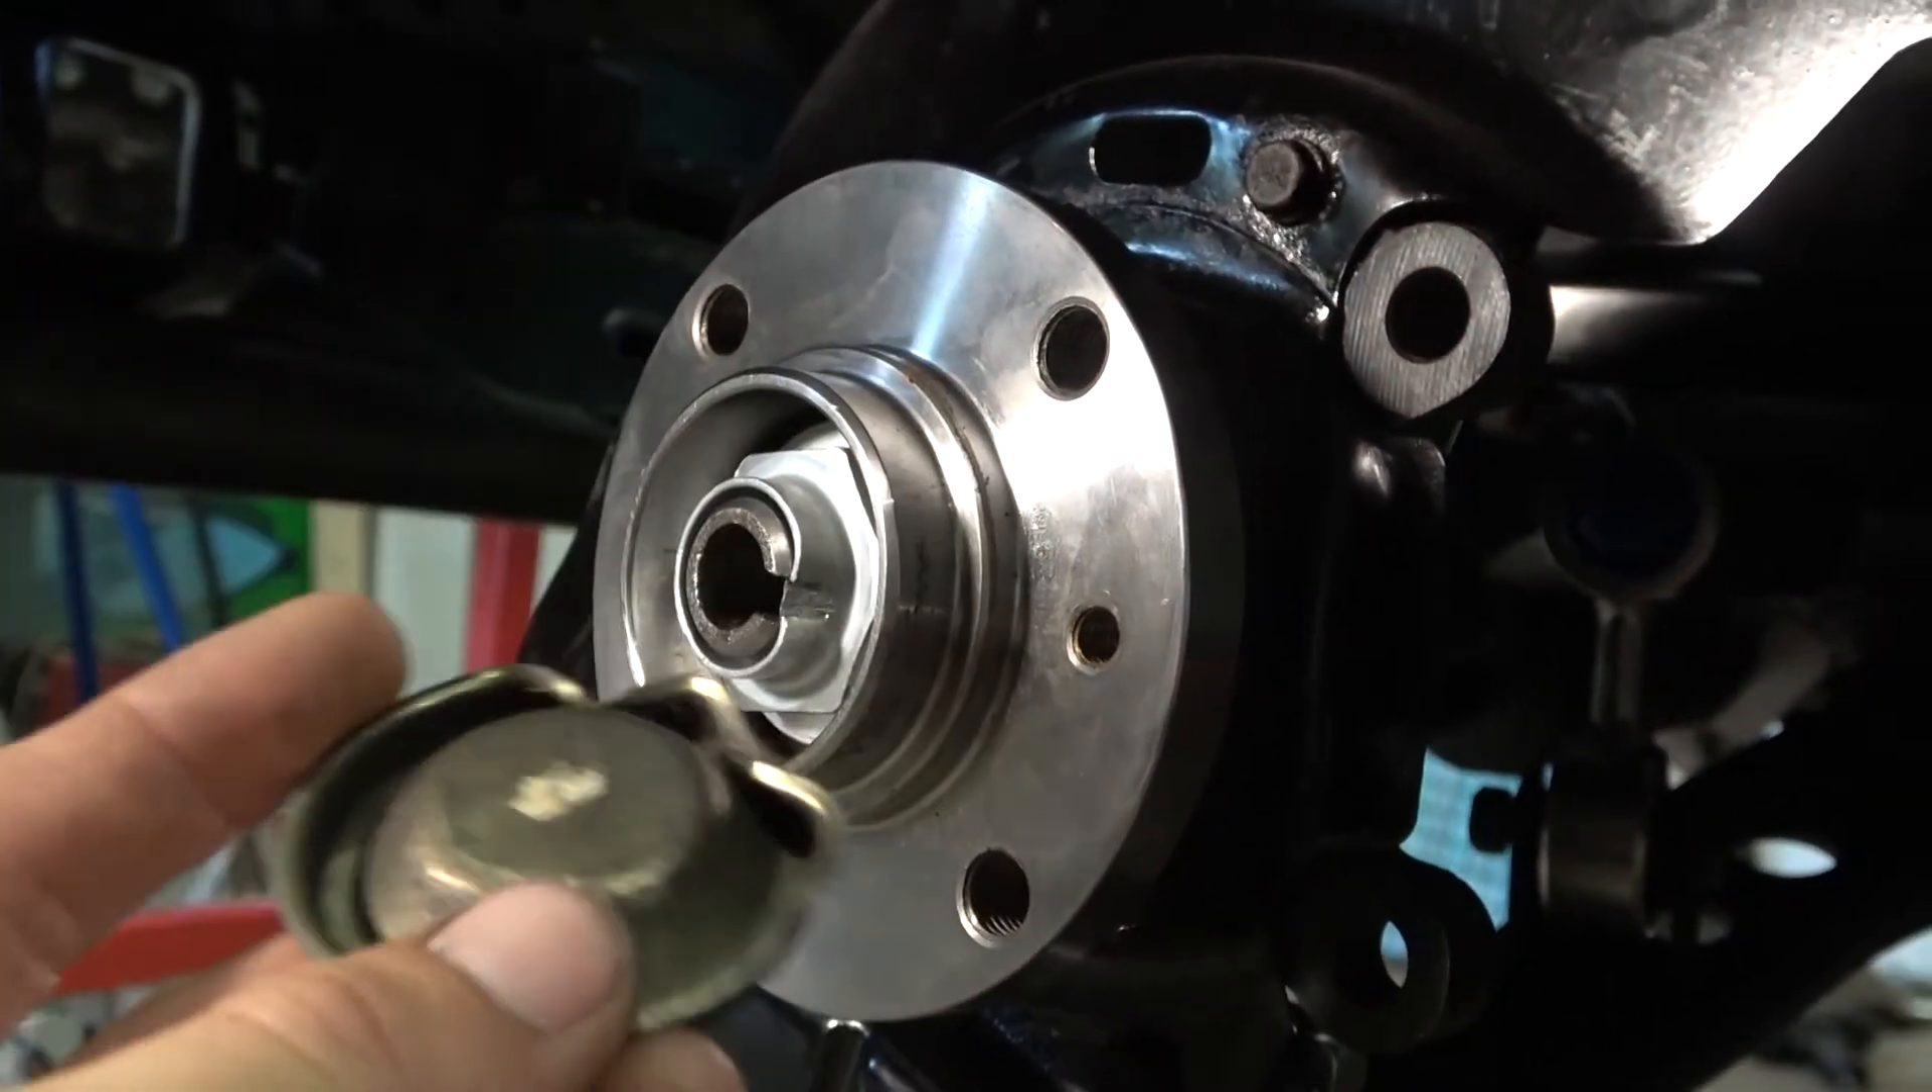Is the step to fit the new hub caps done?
No.